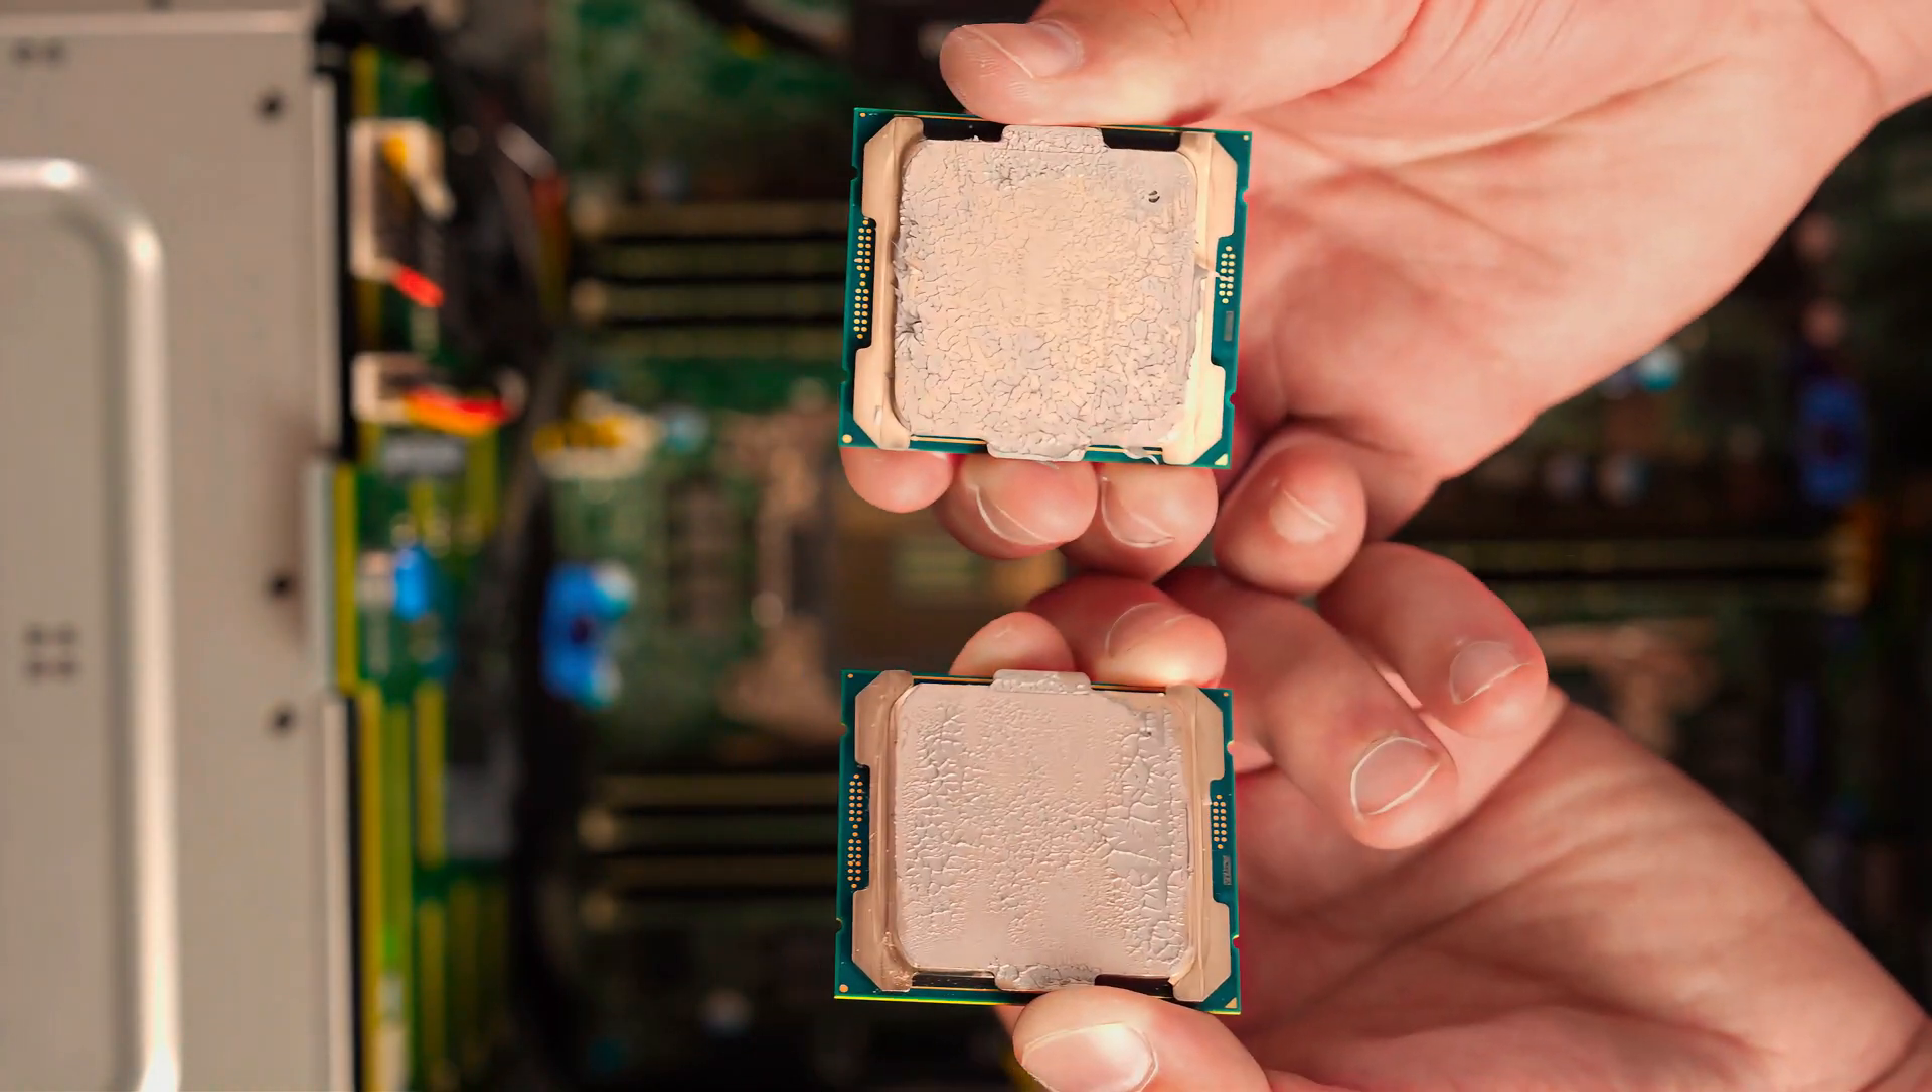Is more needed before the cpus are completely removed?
No.